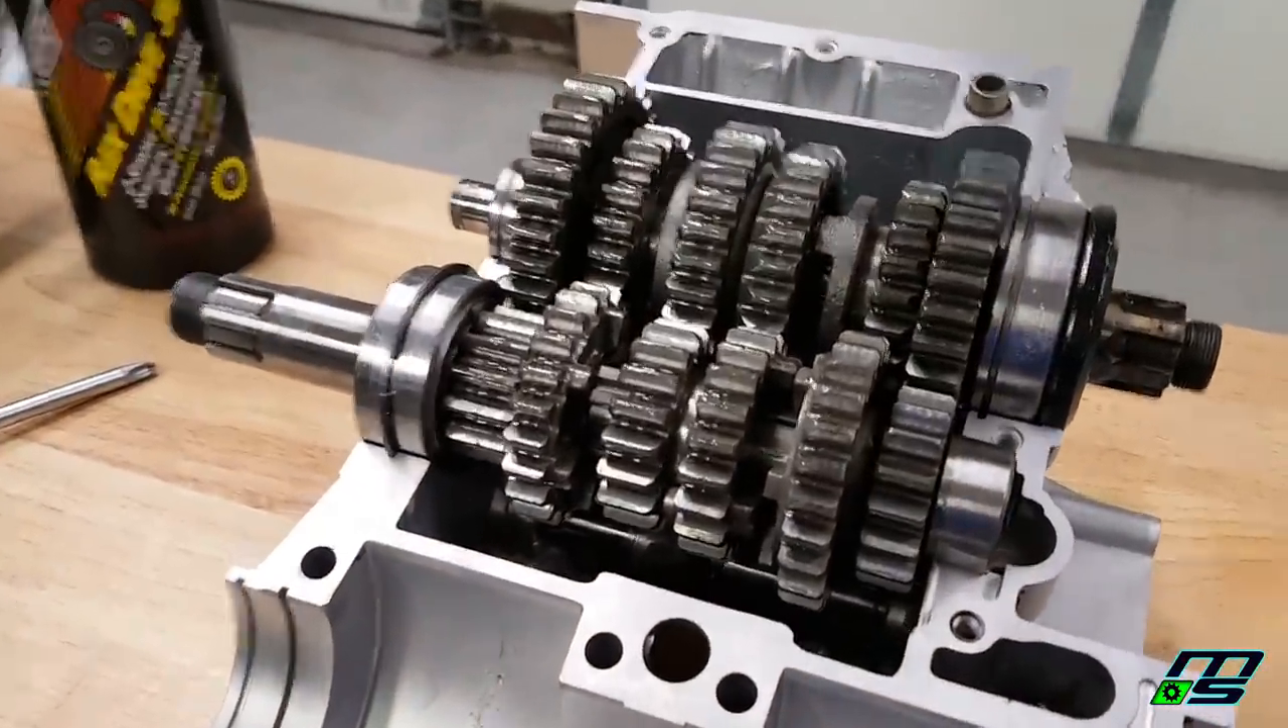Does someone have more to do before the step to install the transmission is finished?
No.